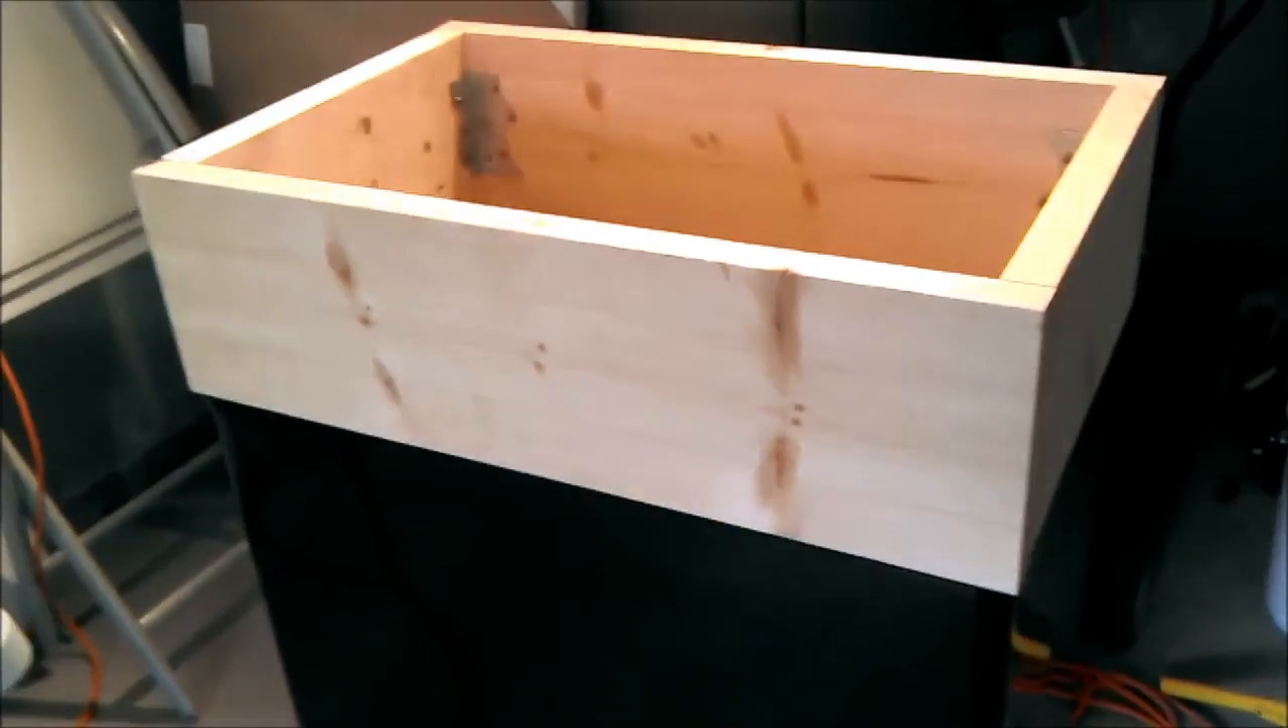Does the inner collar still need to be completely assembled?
No.